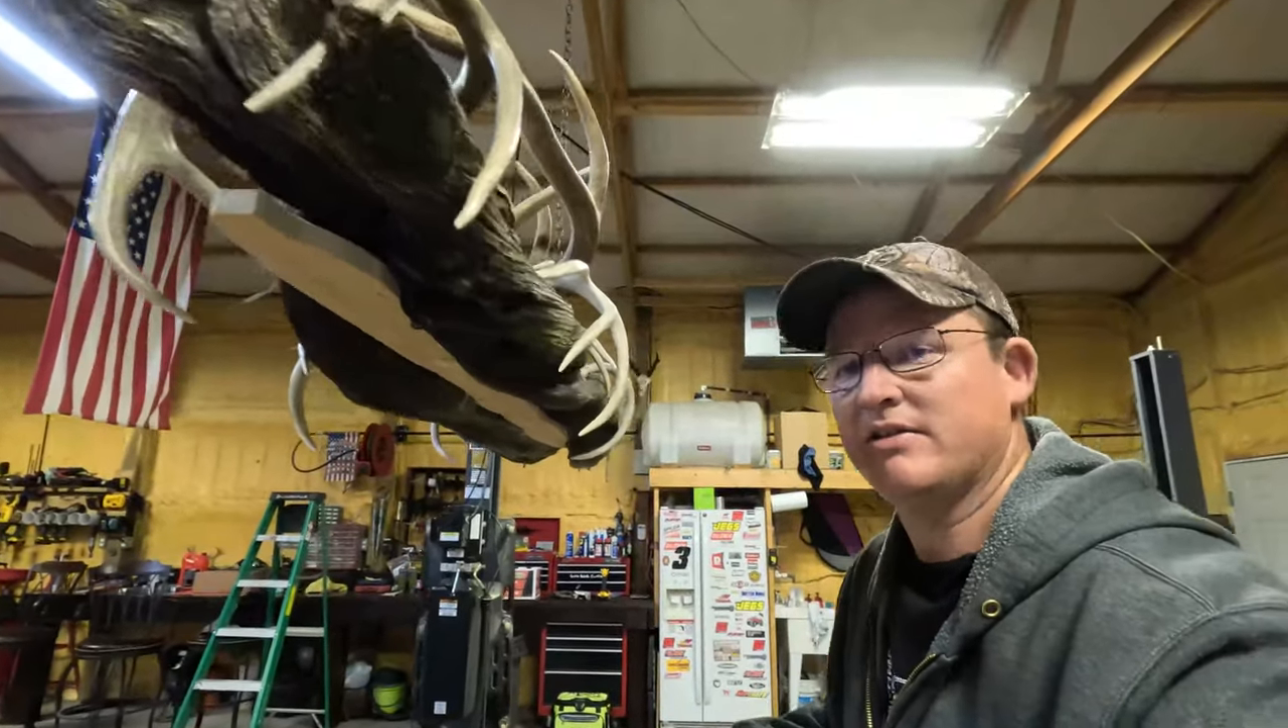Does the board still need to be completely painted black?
Yes.